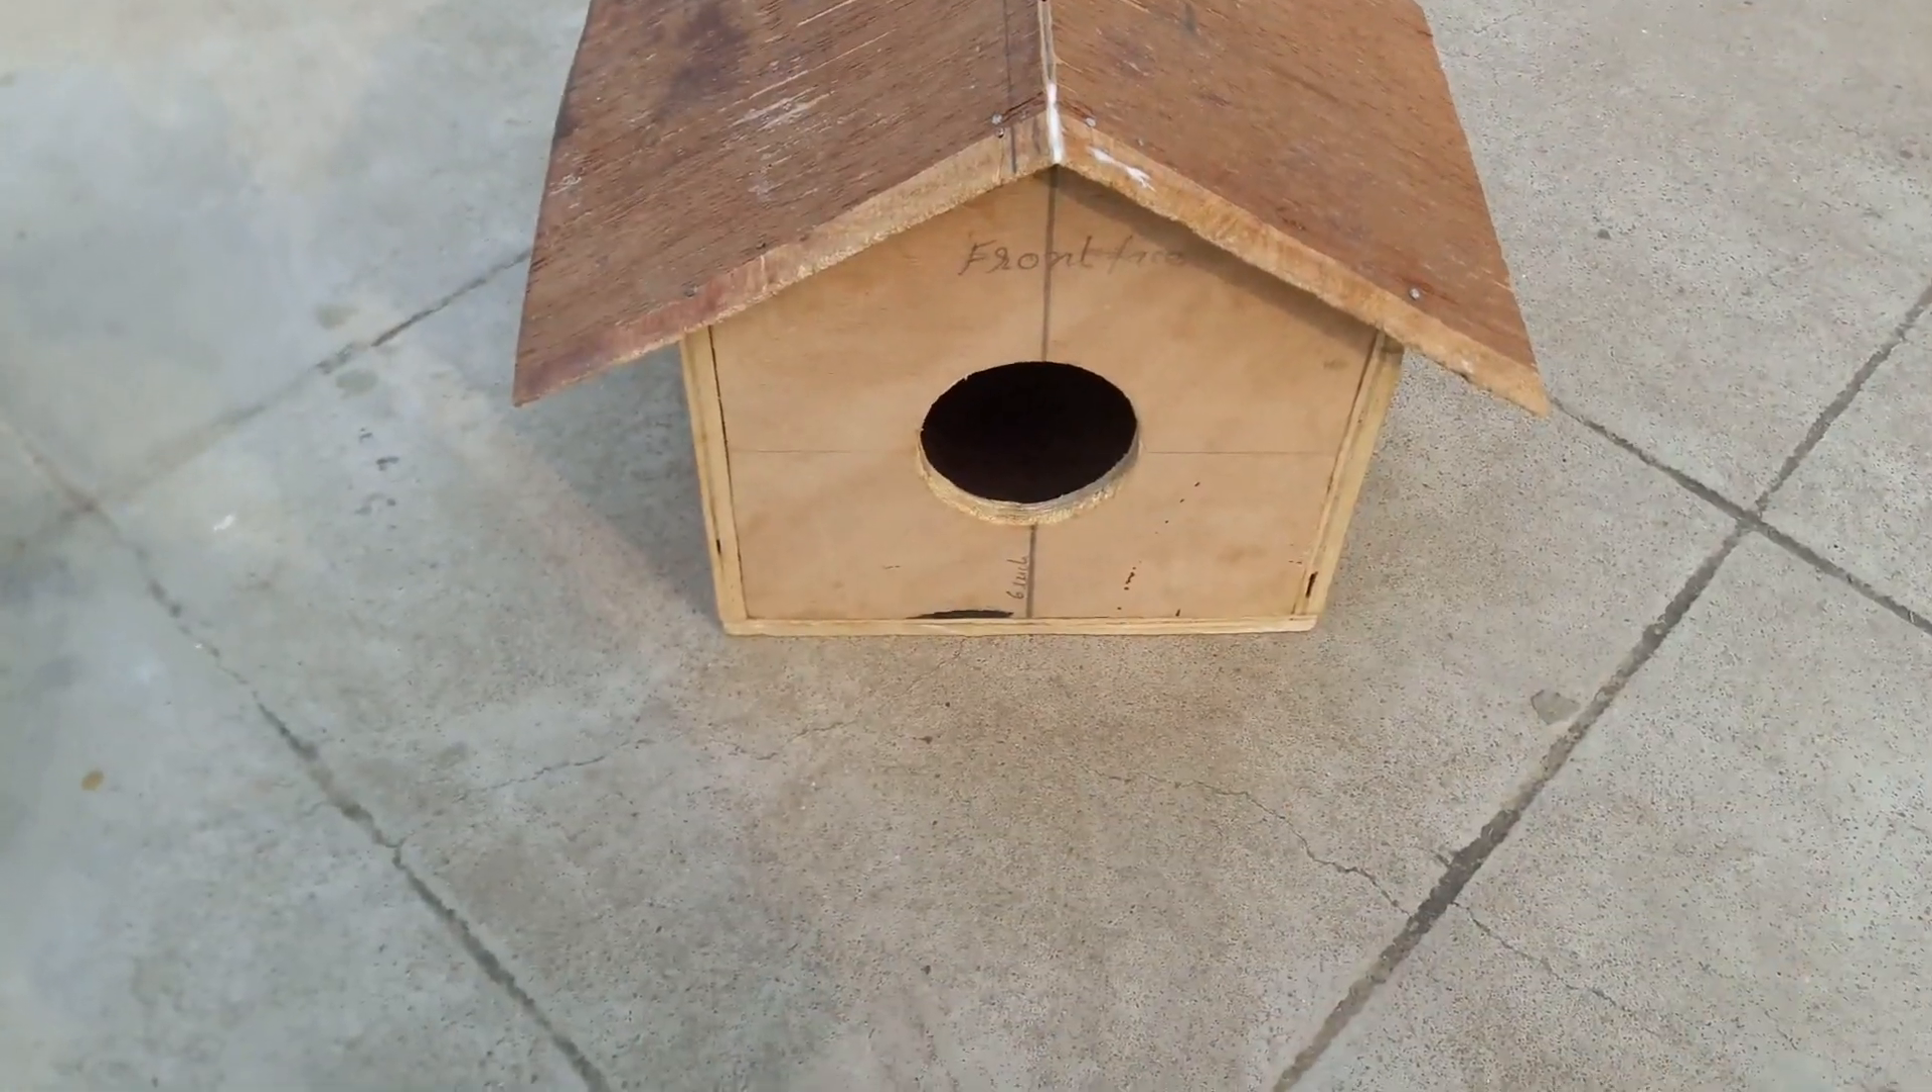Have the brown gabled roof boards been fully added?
Yes.